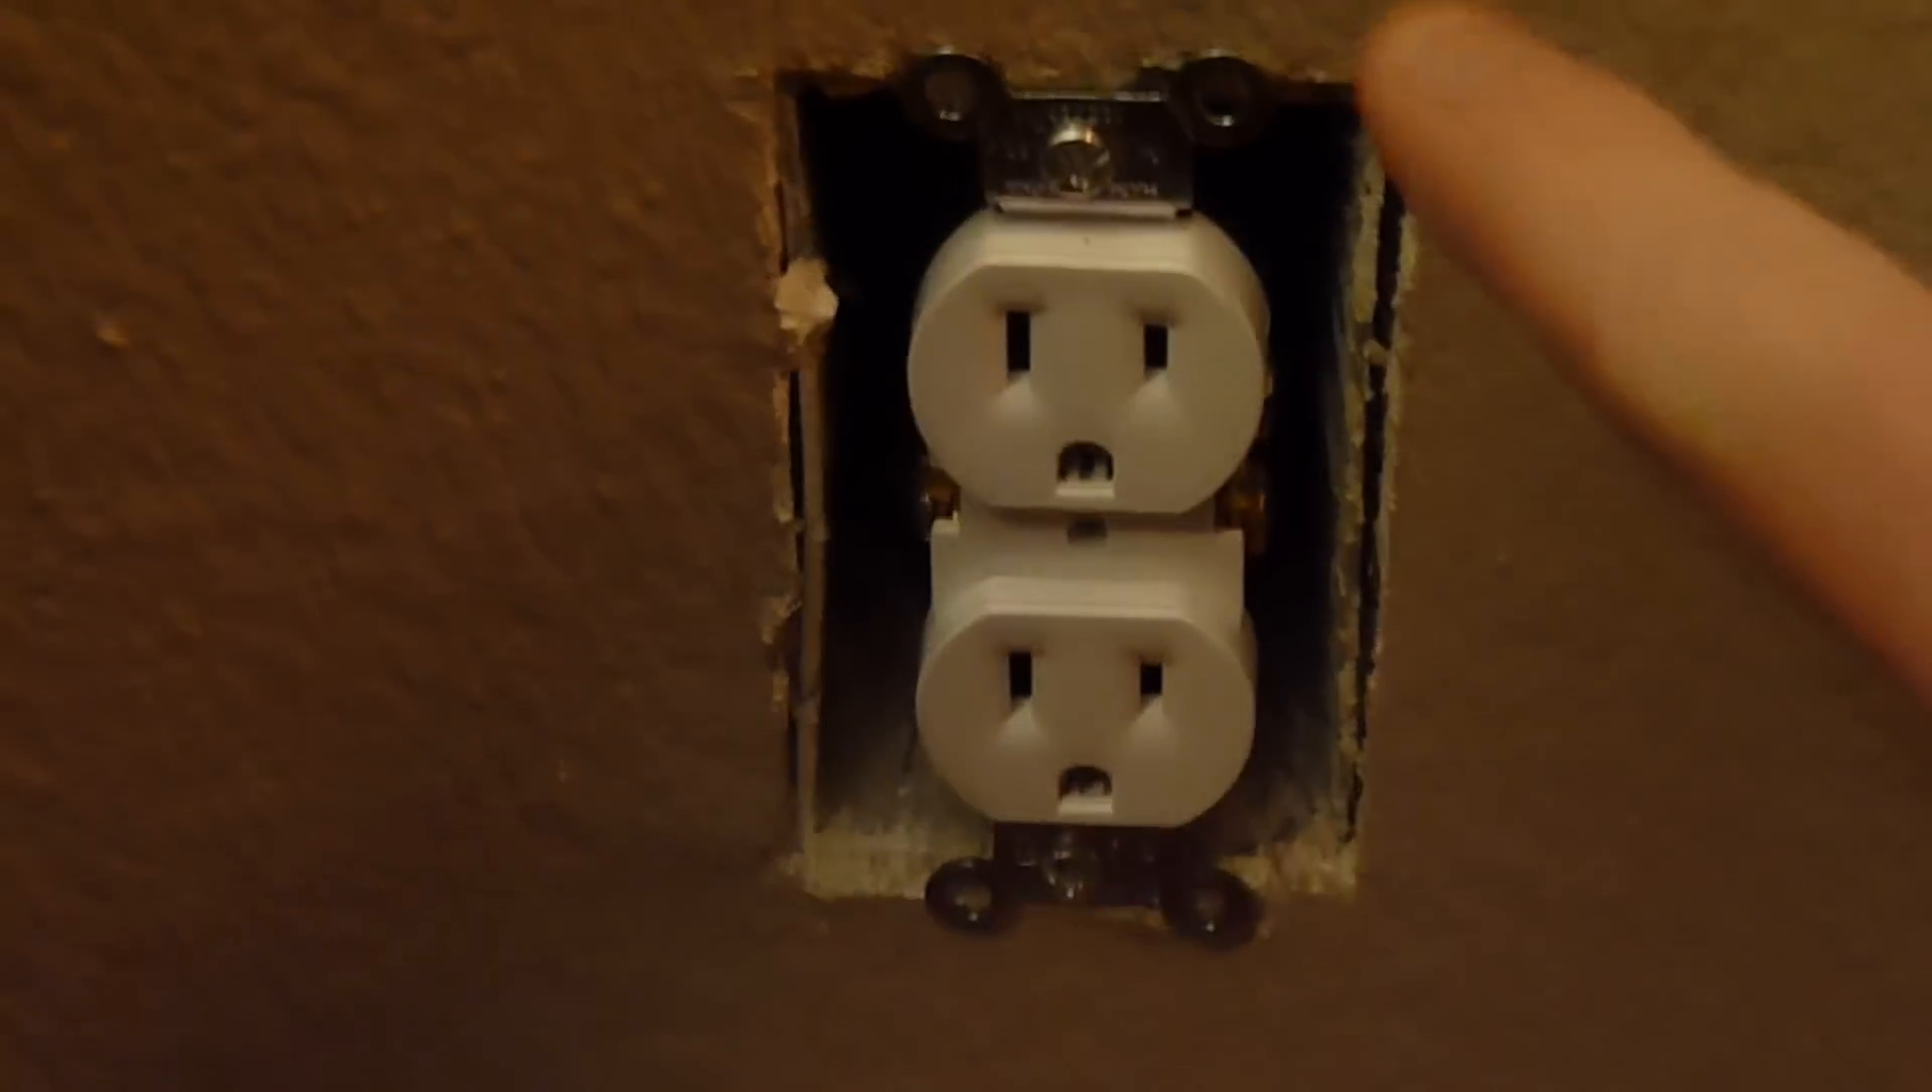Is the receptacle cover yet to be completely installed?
Yes.